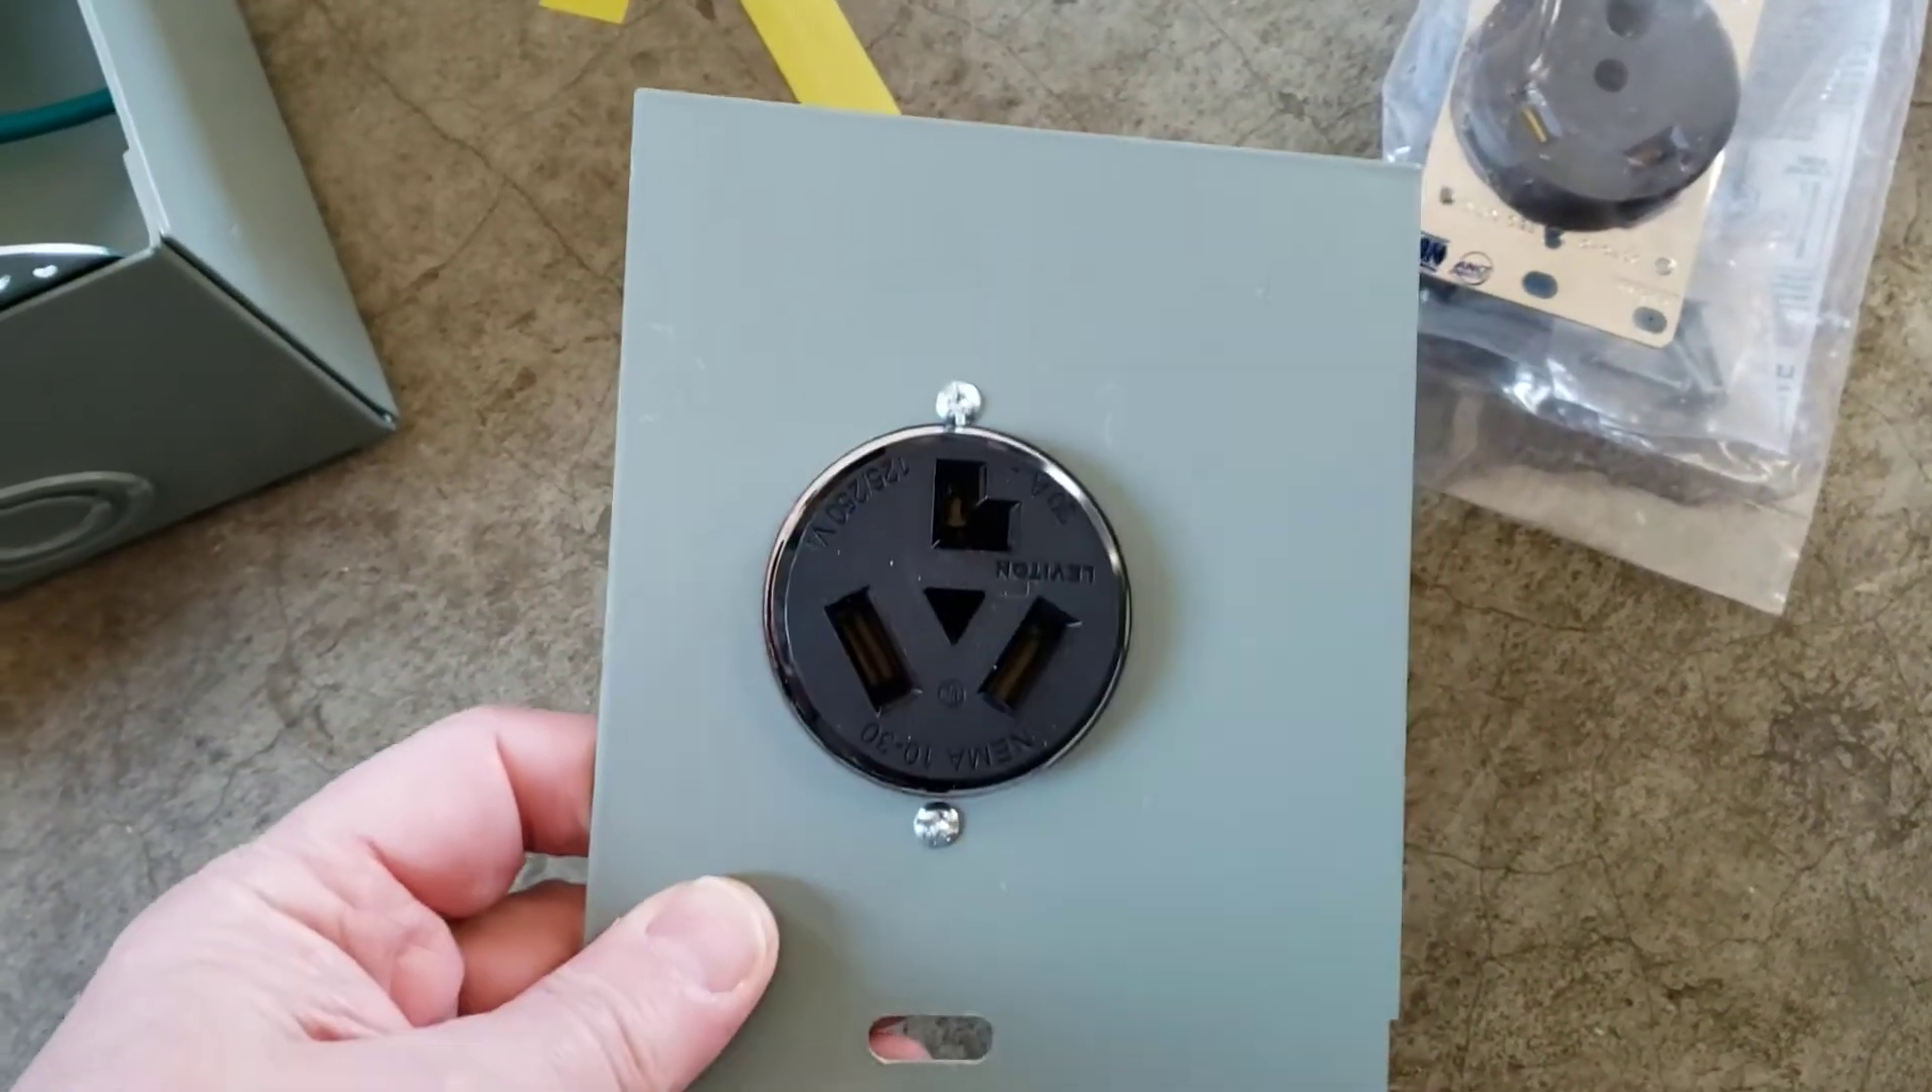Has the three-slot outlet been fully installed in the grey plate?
Yes.